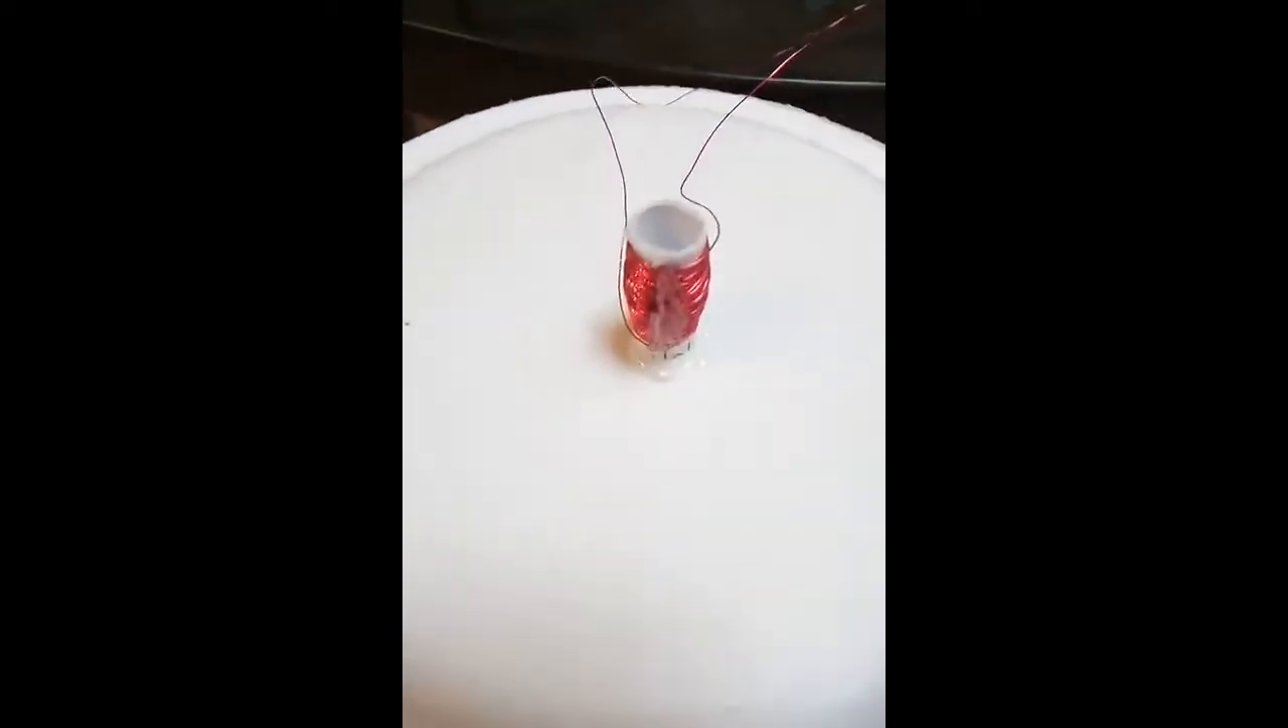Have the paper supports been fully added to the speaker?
No.